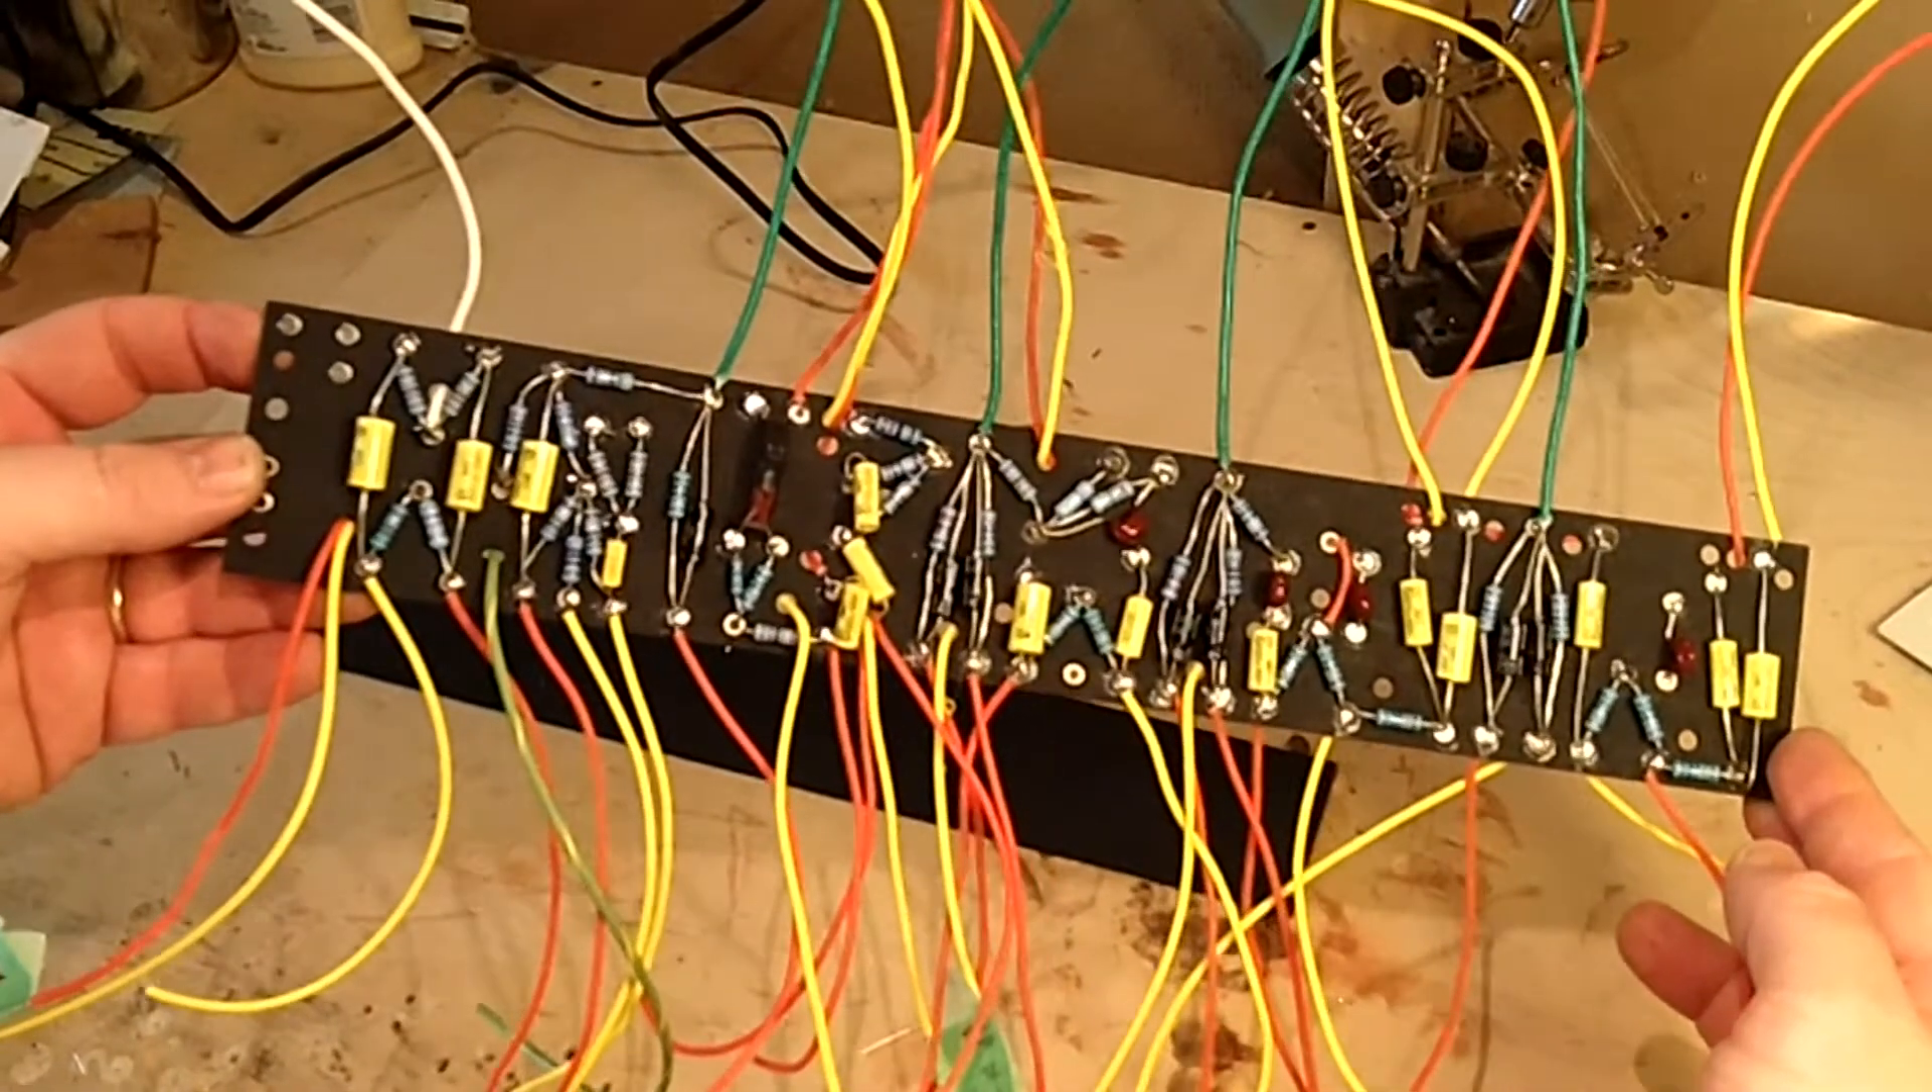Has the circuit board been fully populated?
Yes.